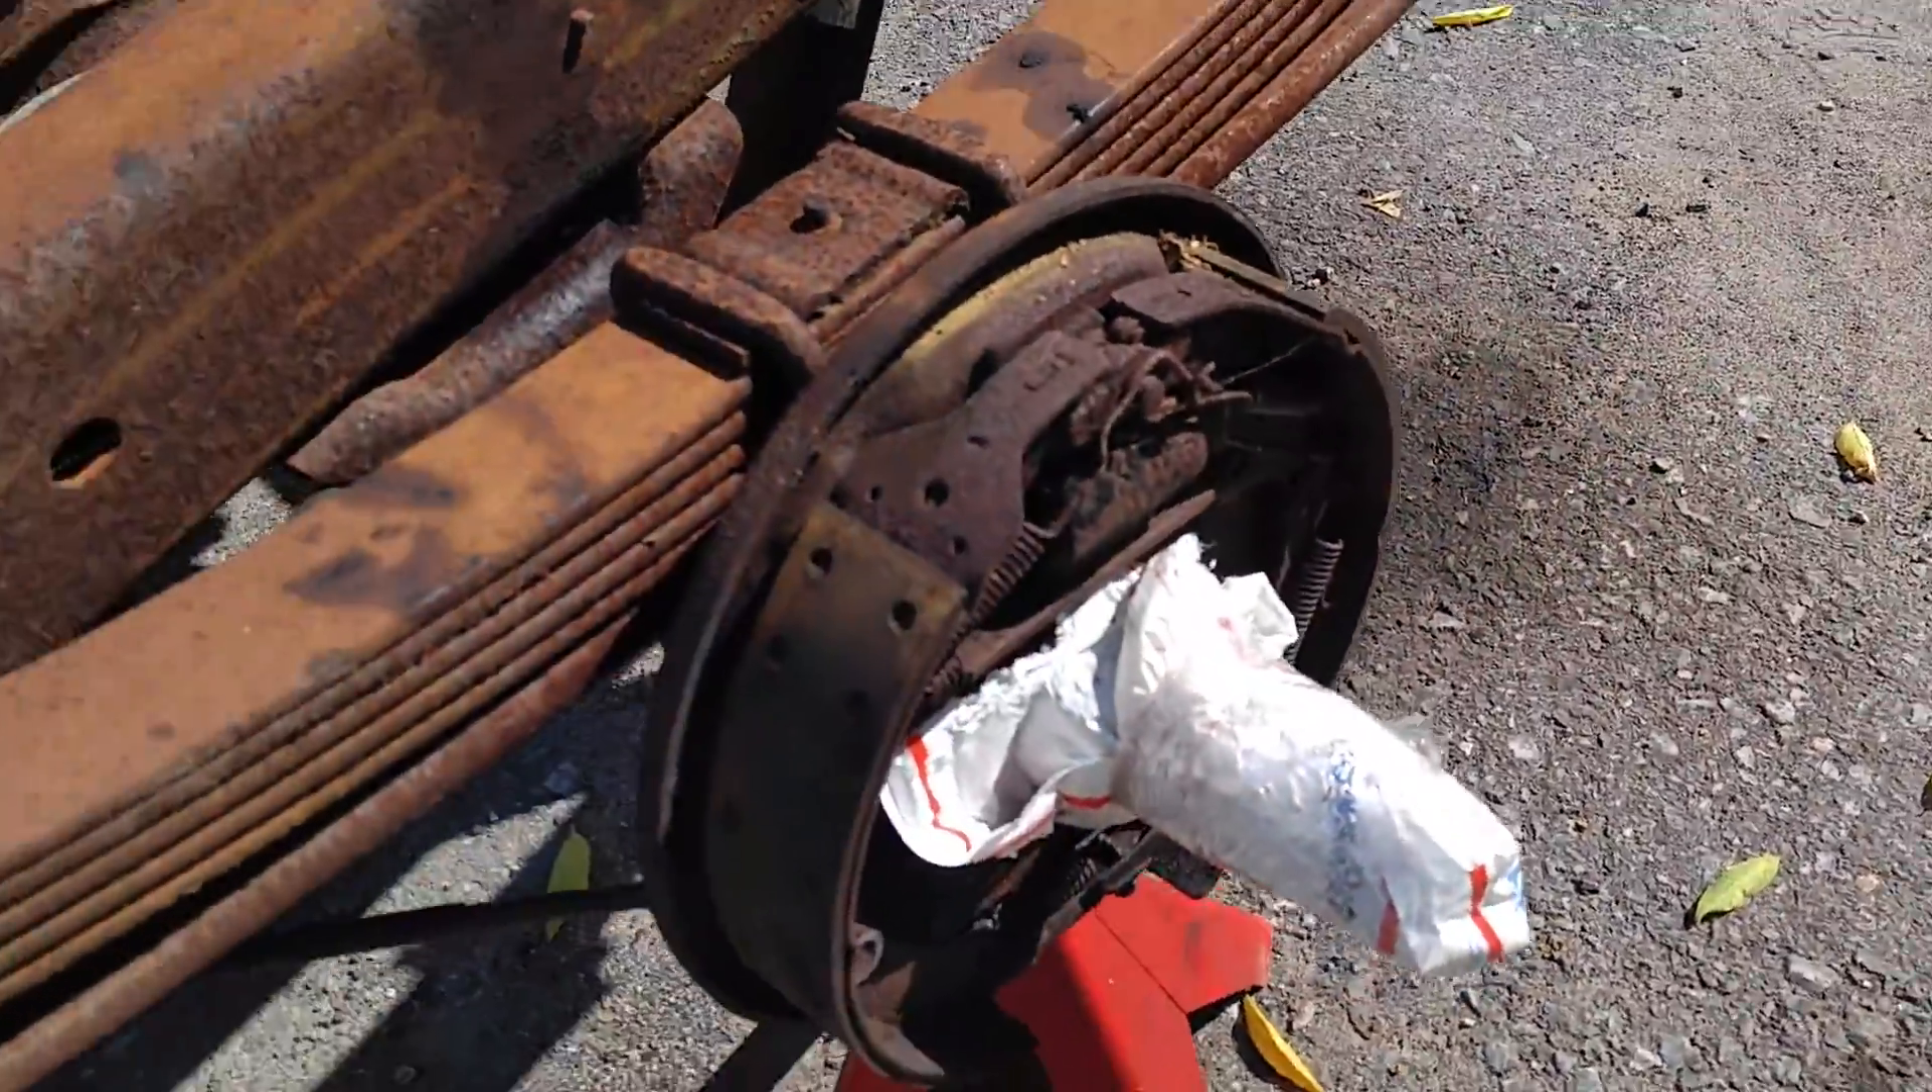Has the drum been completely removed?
Yes.